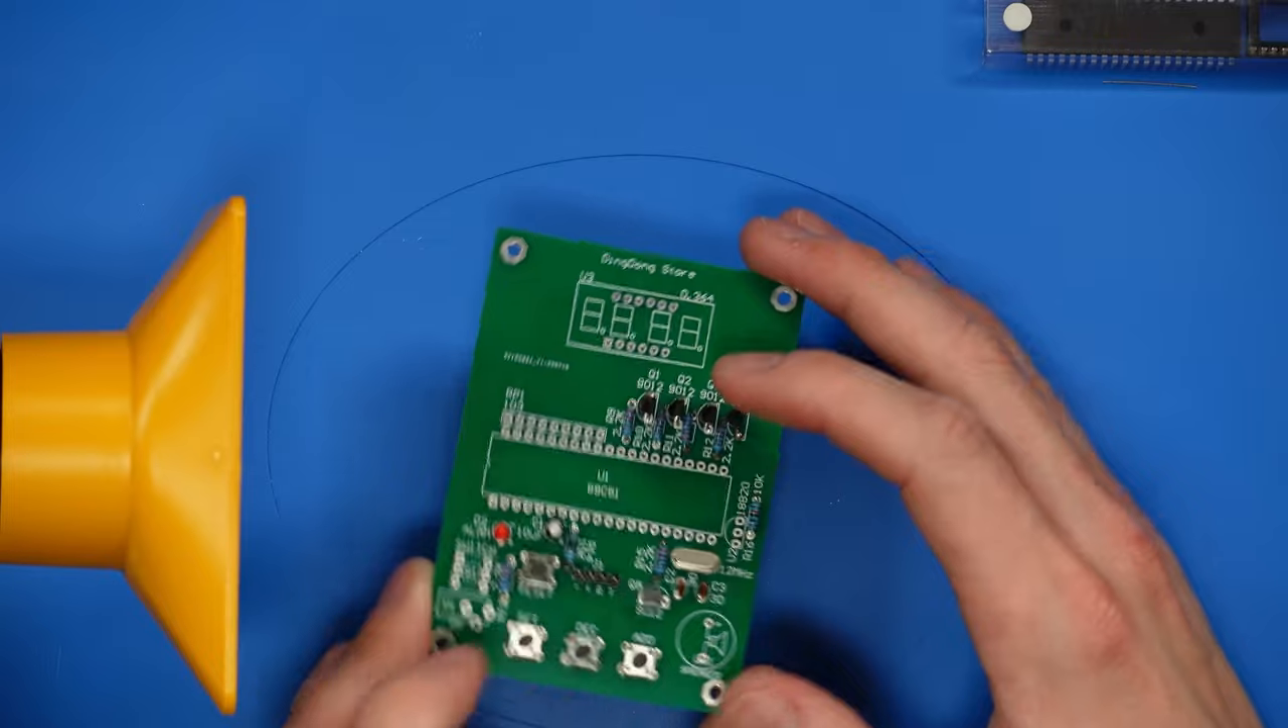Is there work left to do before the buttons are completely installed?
No.